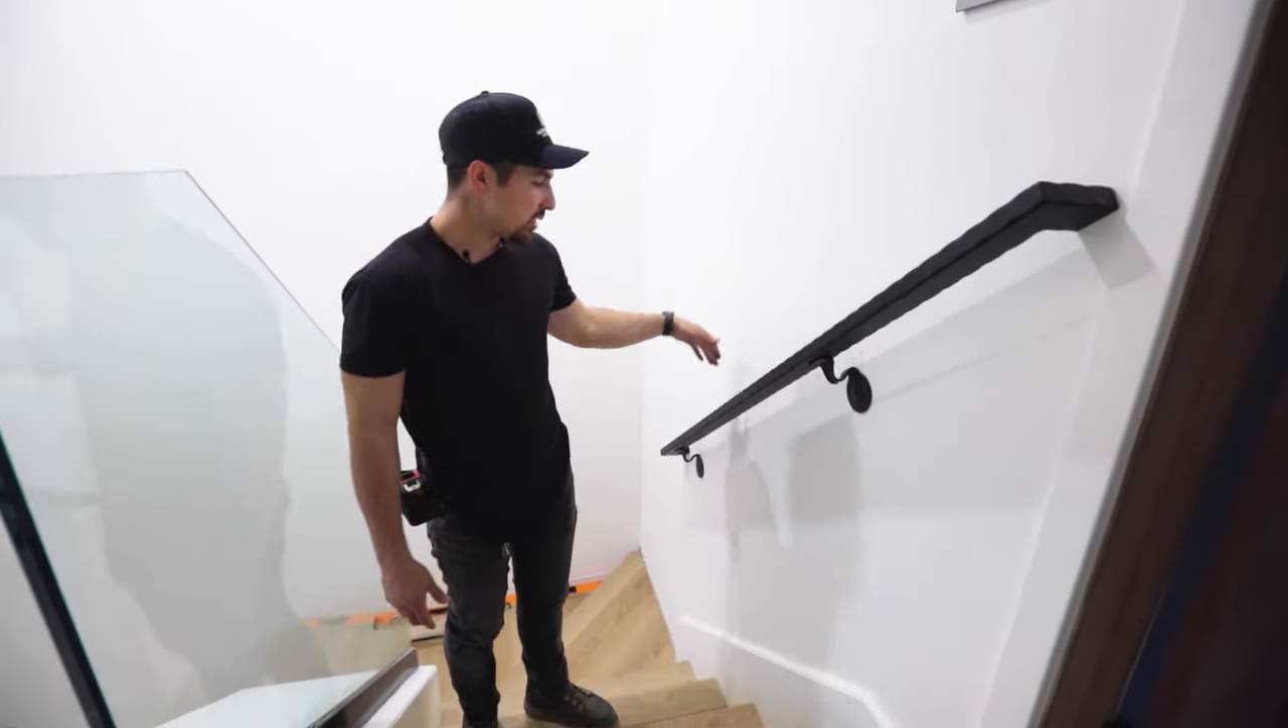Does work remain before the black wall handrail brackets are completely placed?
No.